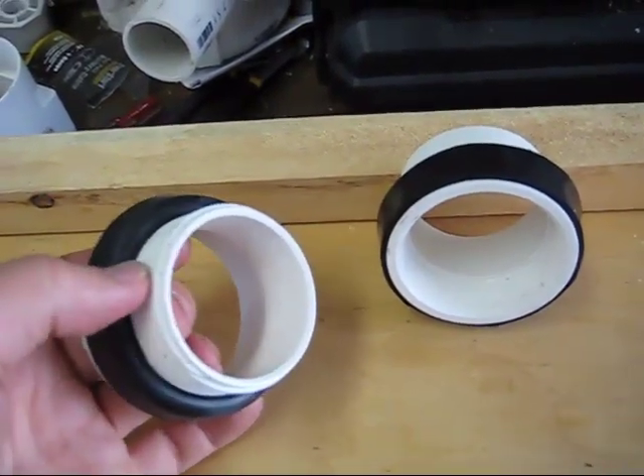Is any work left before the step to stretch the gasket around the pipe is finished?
No.